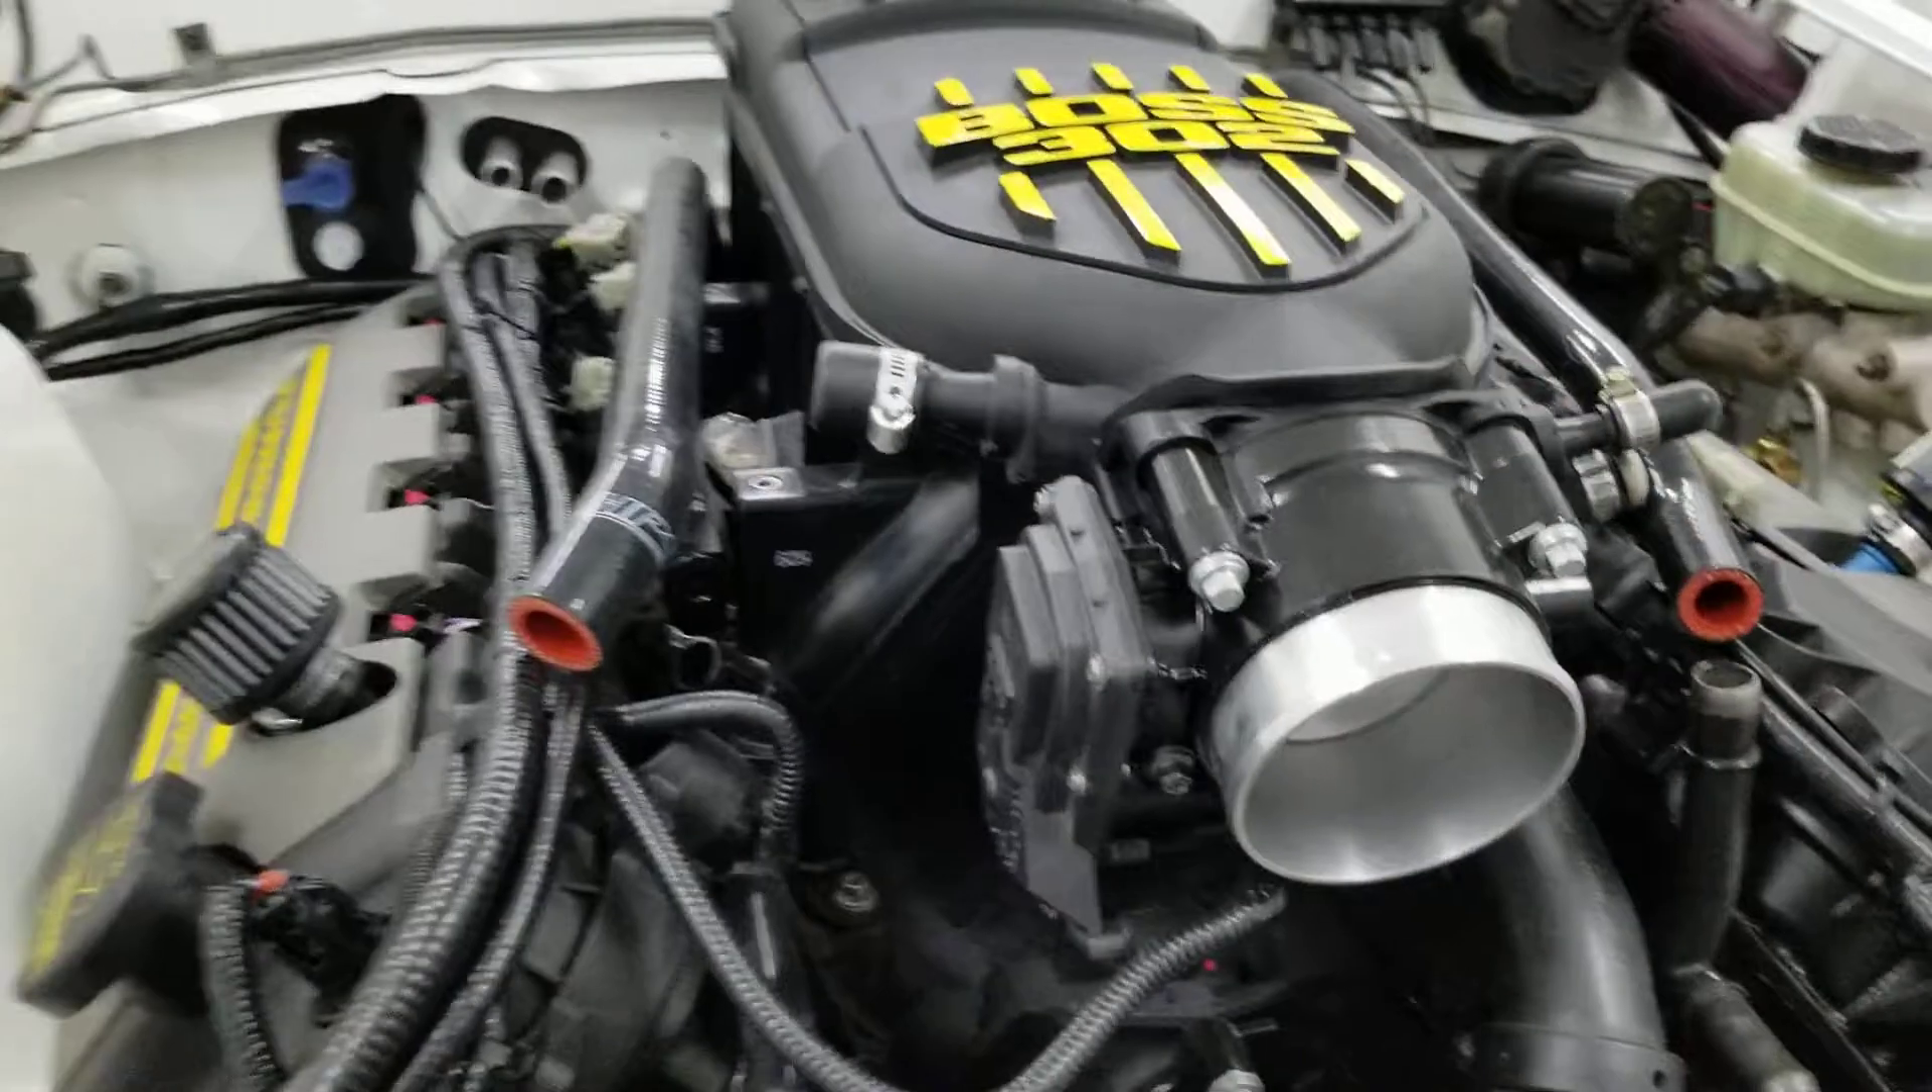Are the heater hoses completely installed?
No.